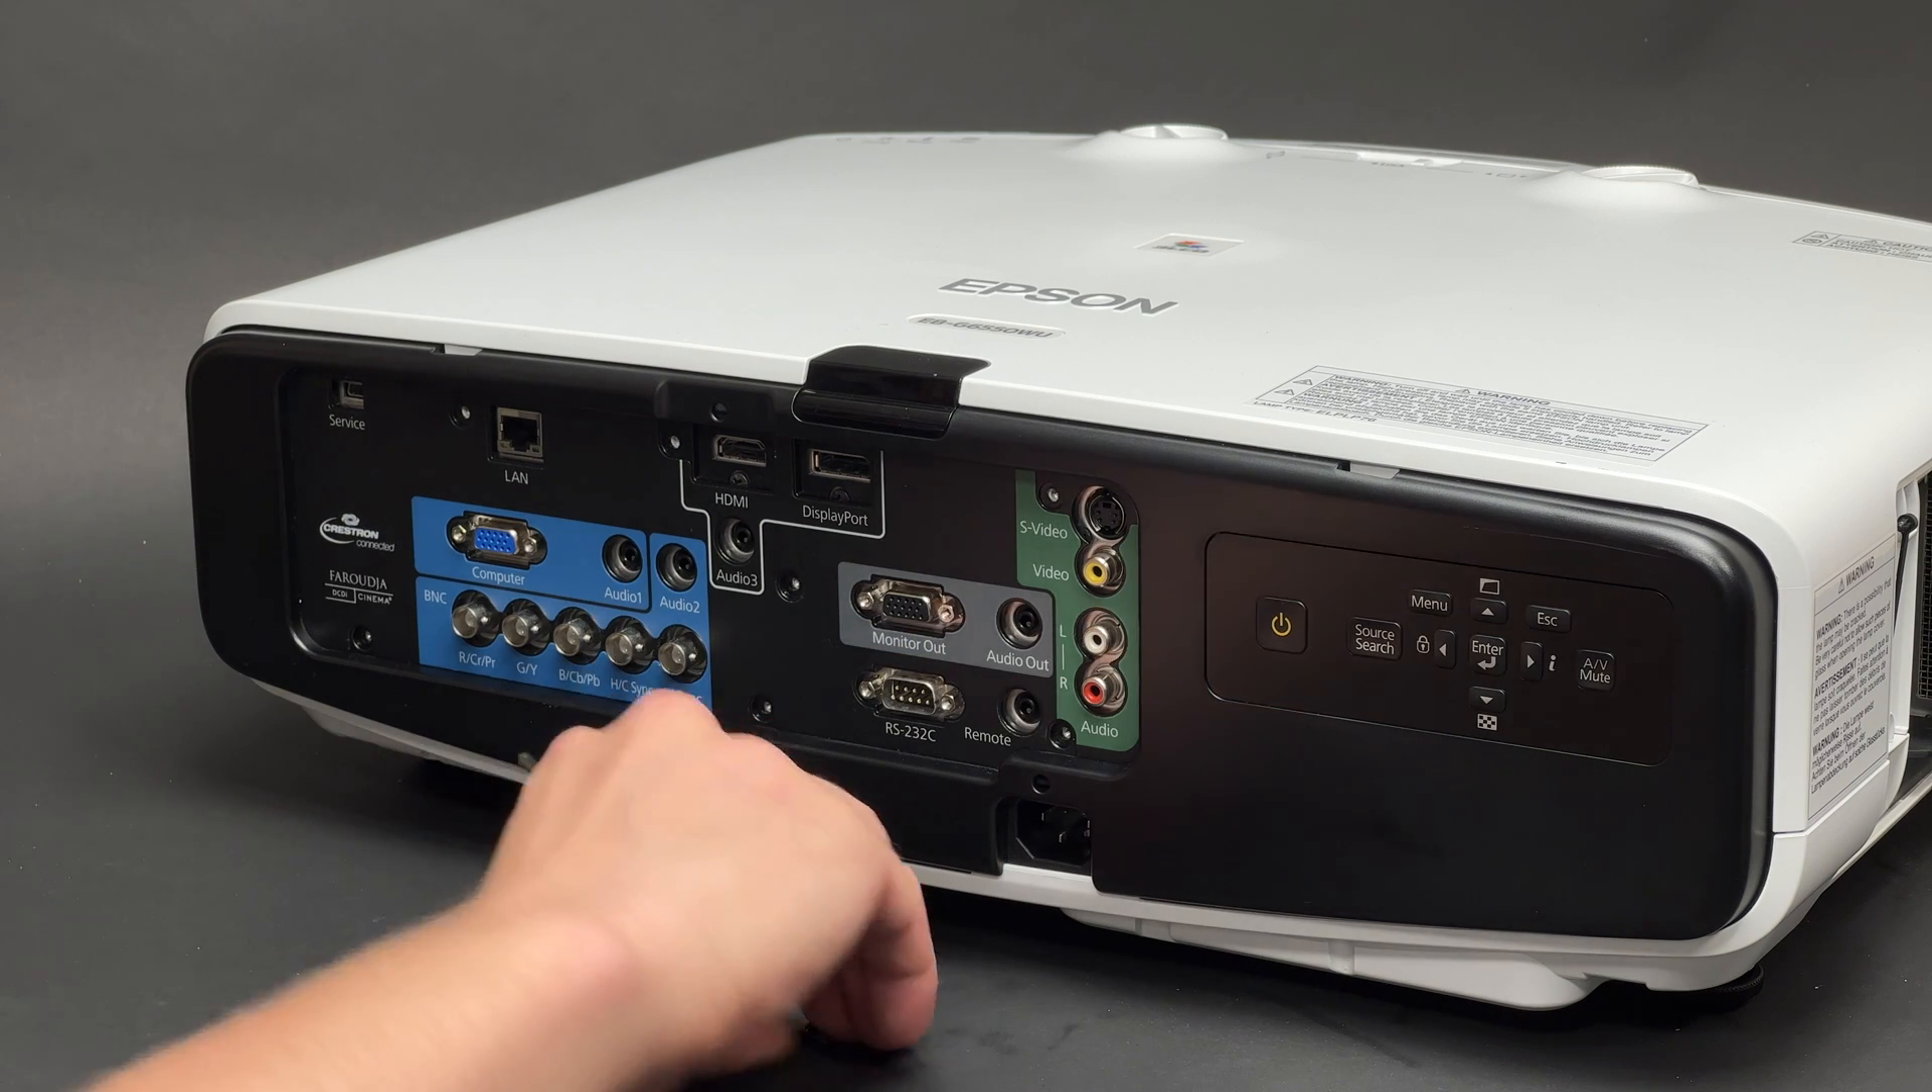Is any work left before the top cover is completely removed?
Yes.